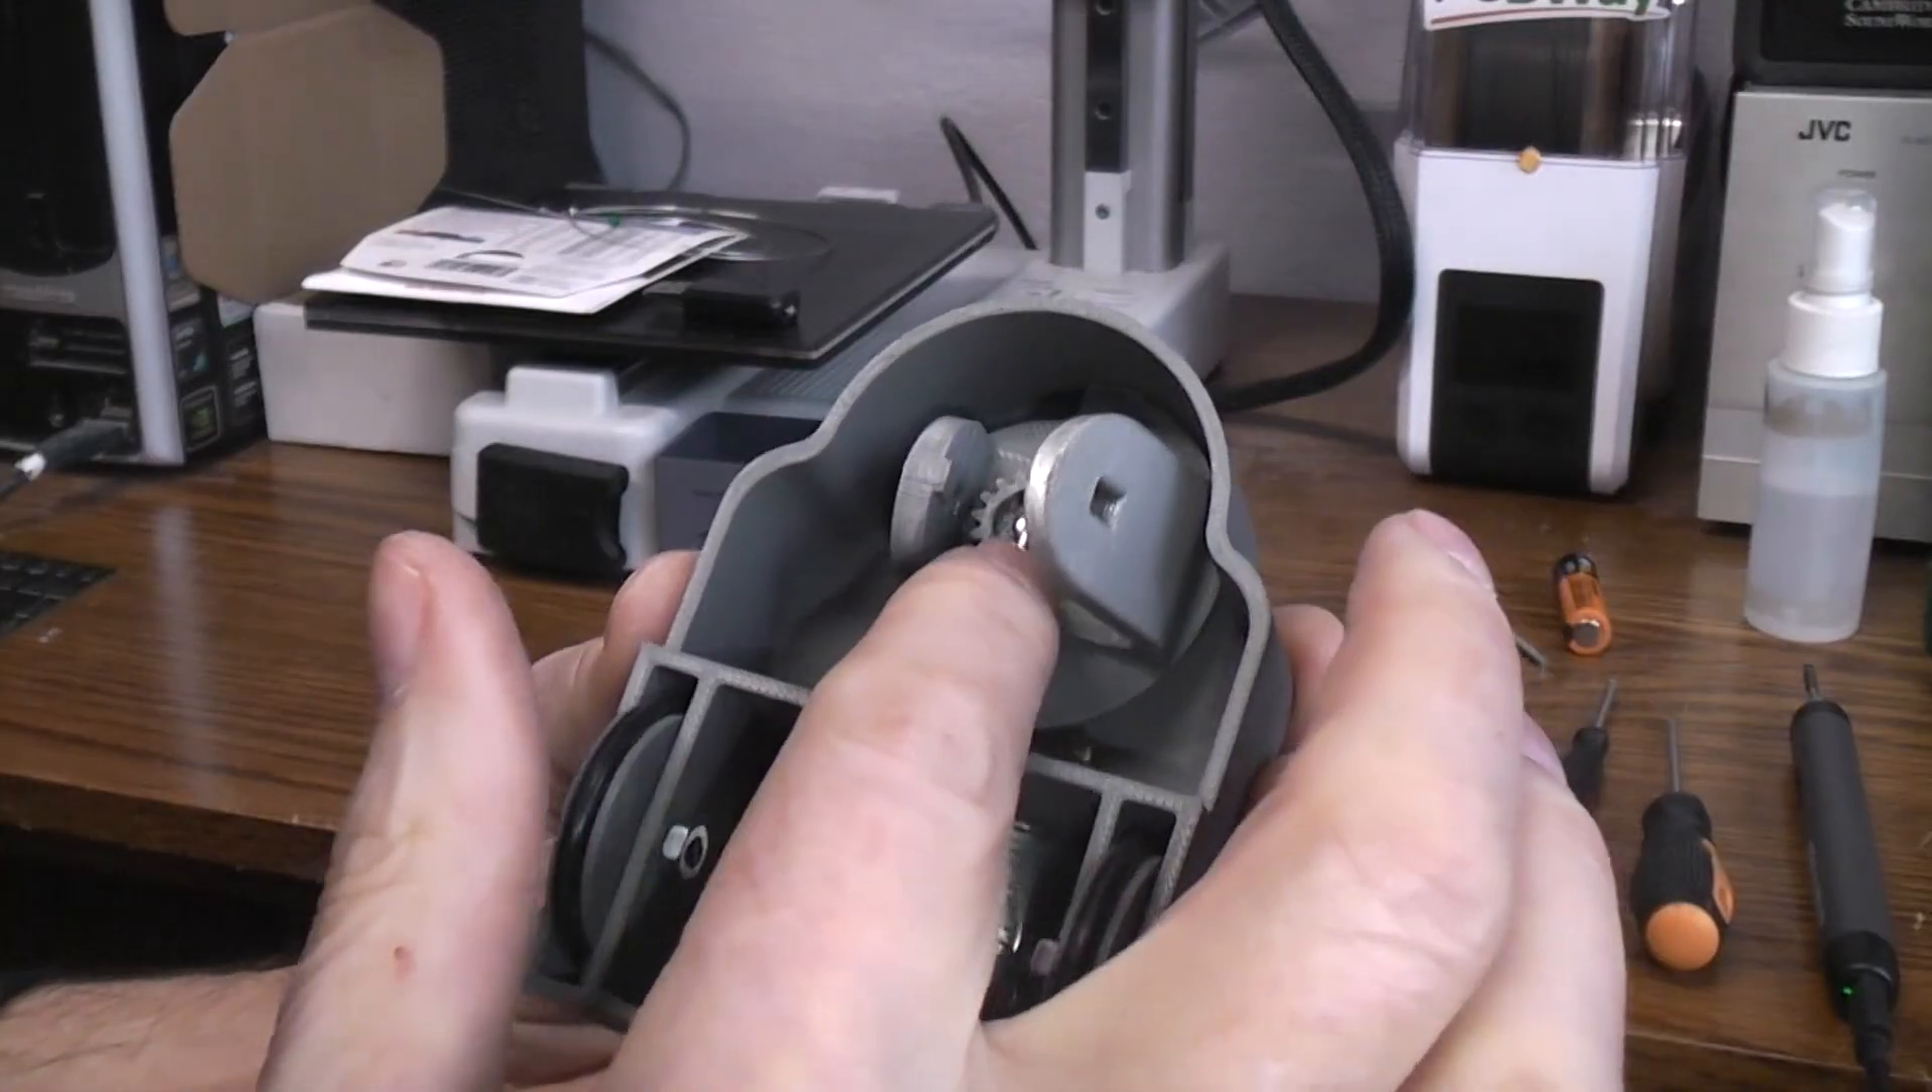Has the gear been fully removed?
No.